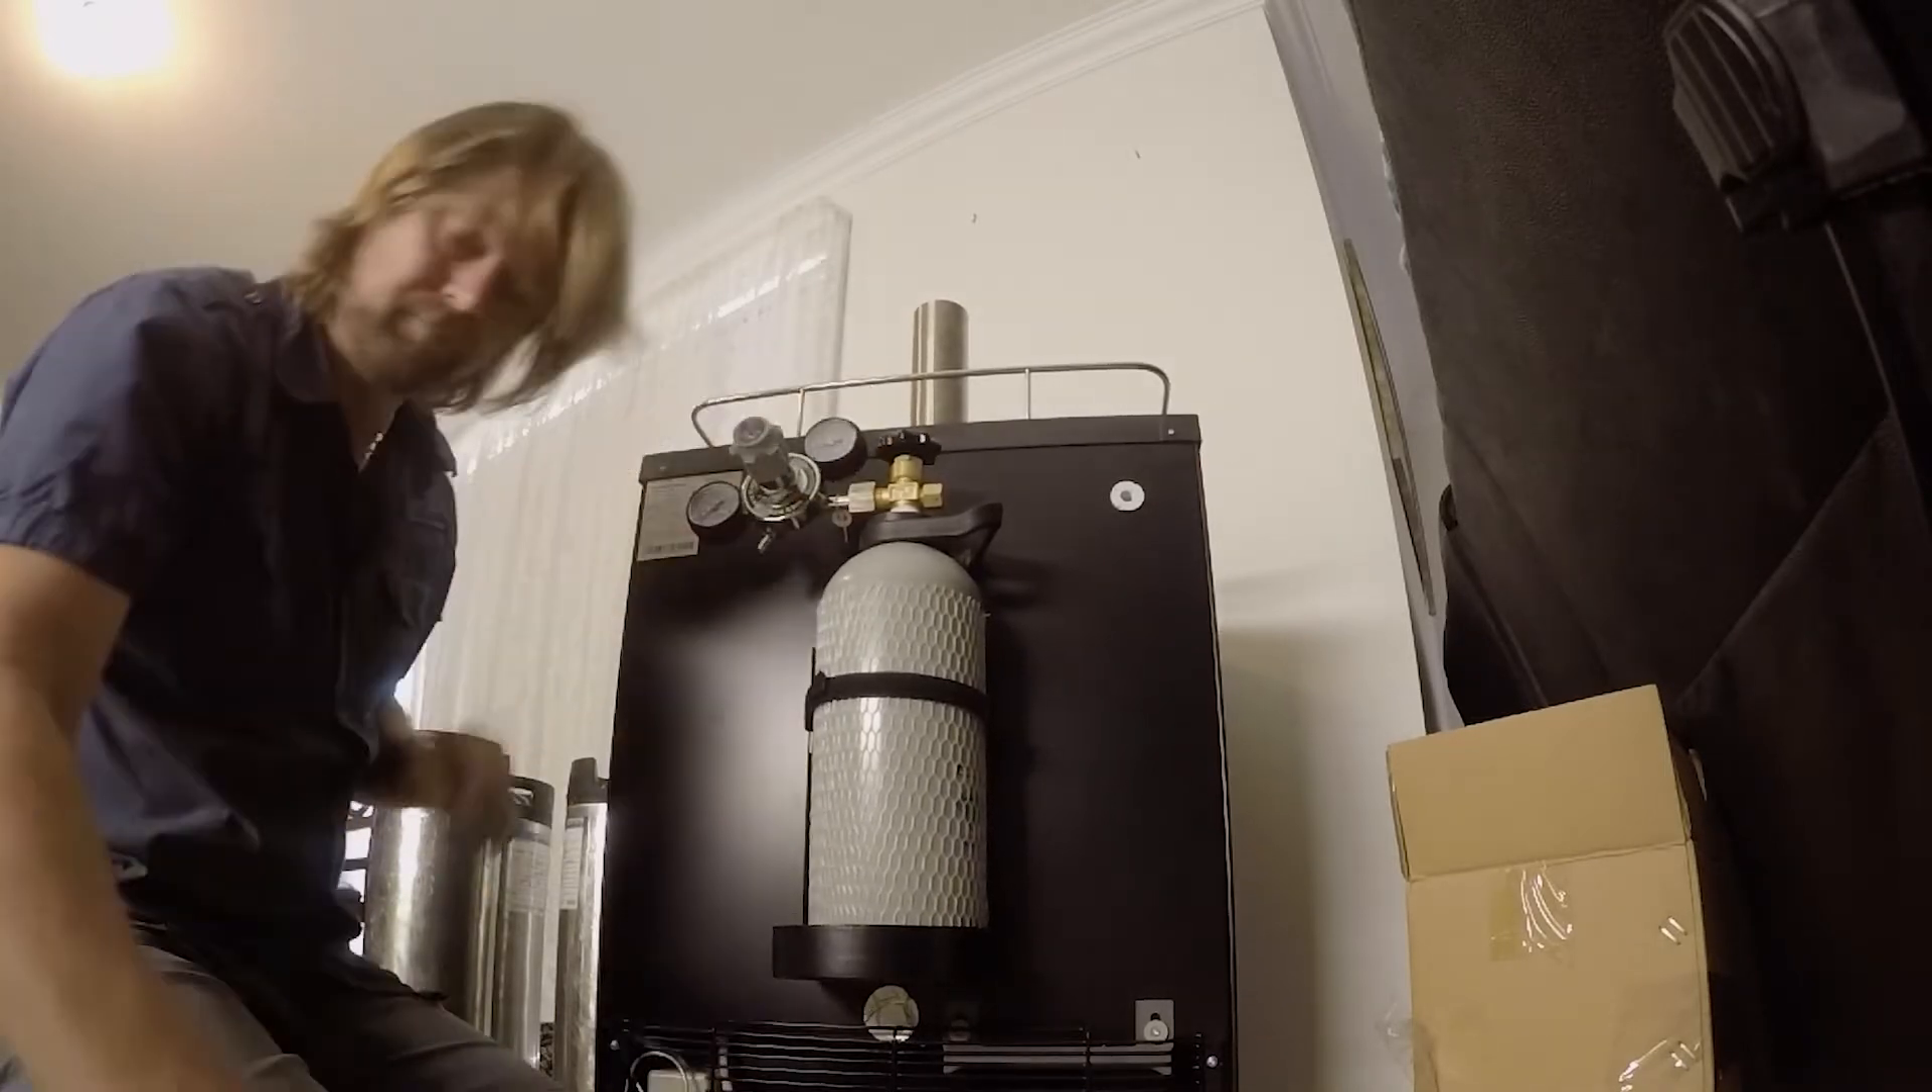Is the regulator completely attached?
Yes.